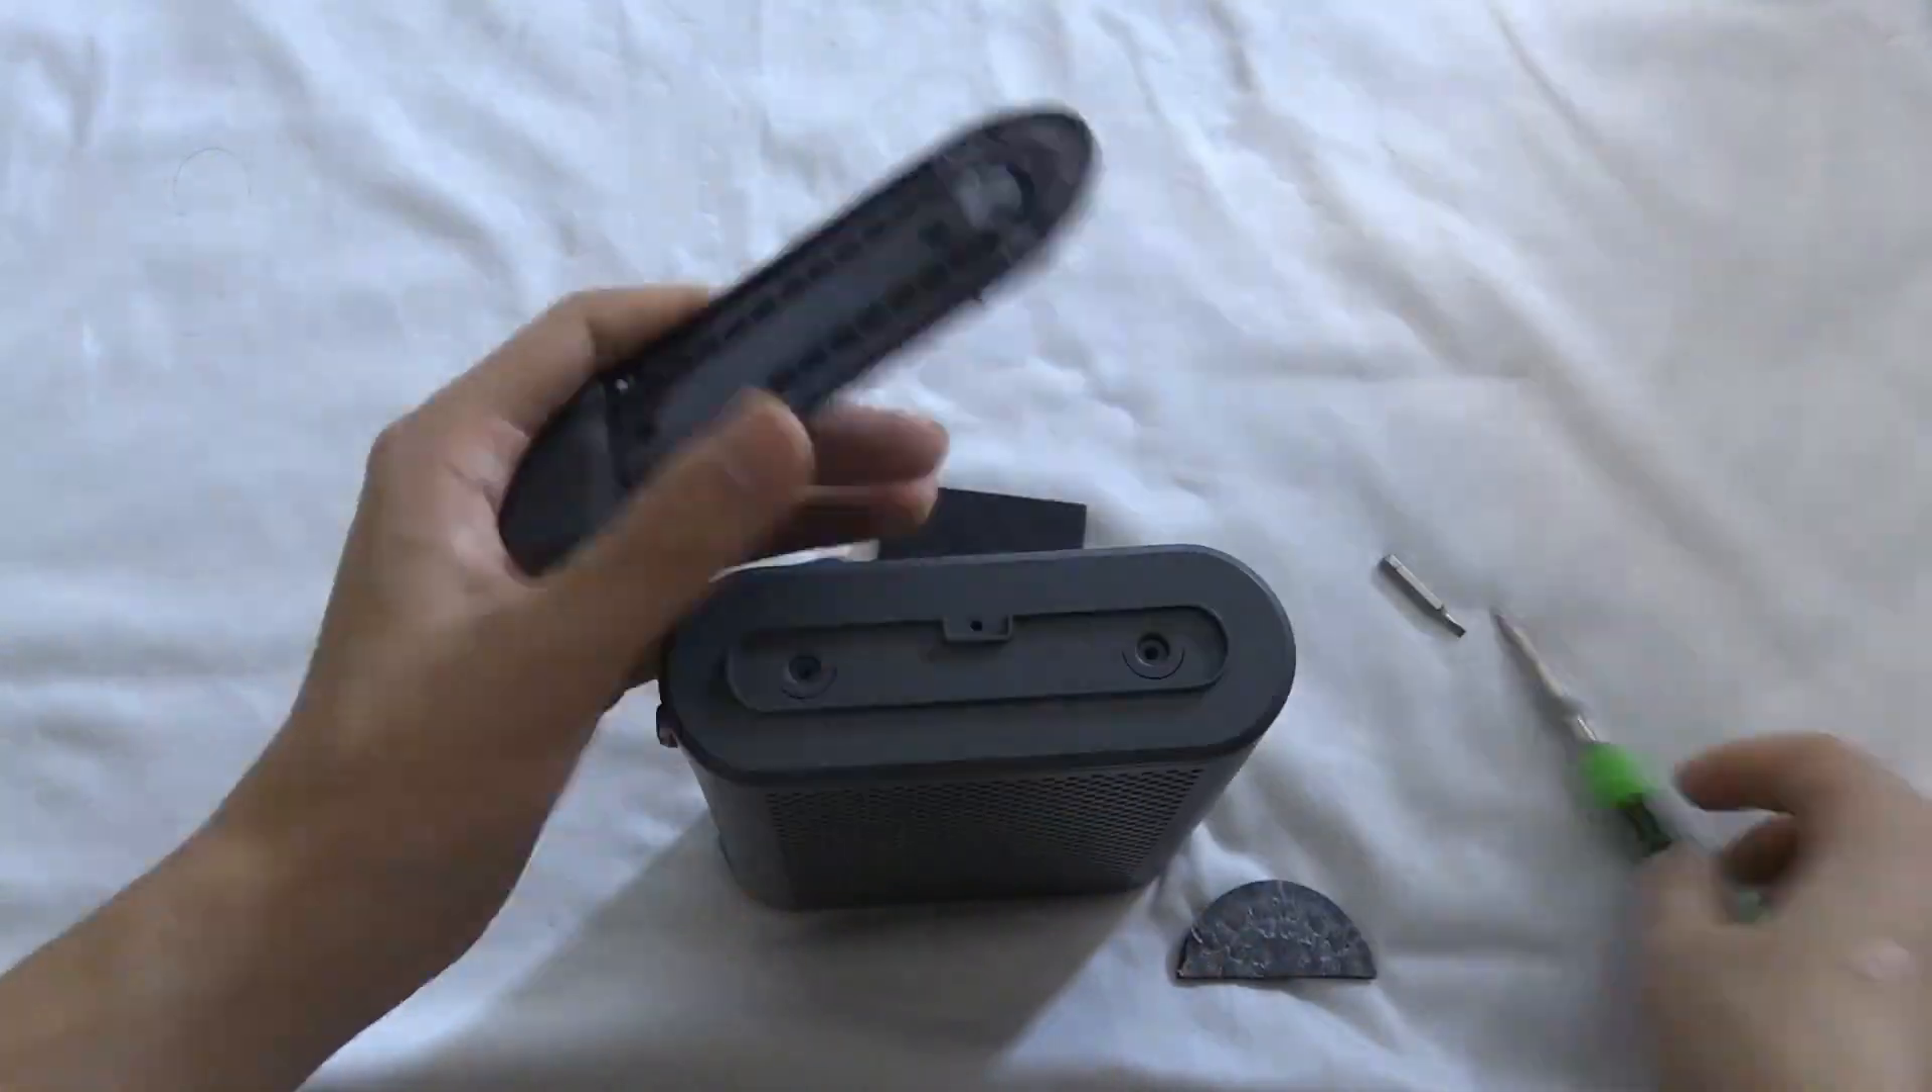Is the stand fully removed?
Yes.